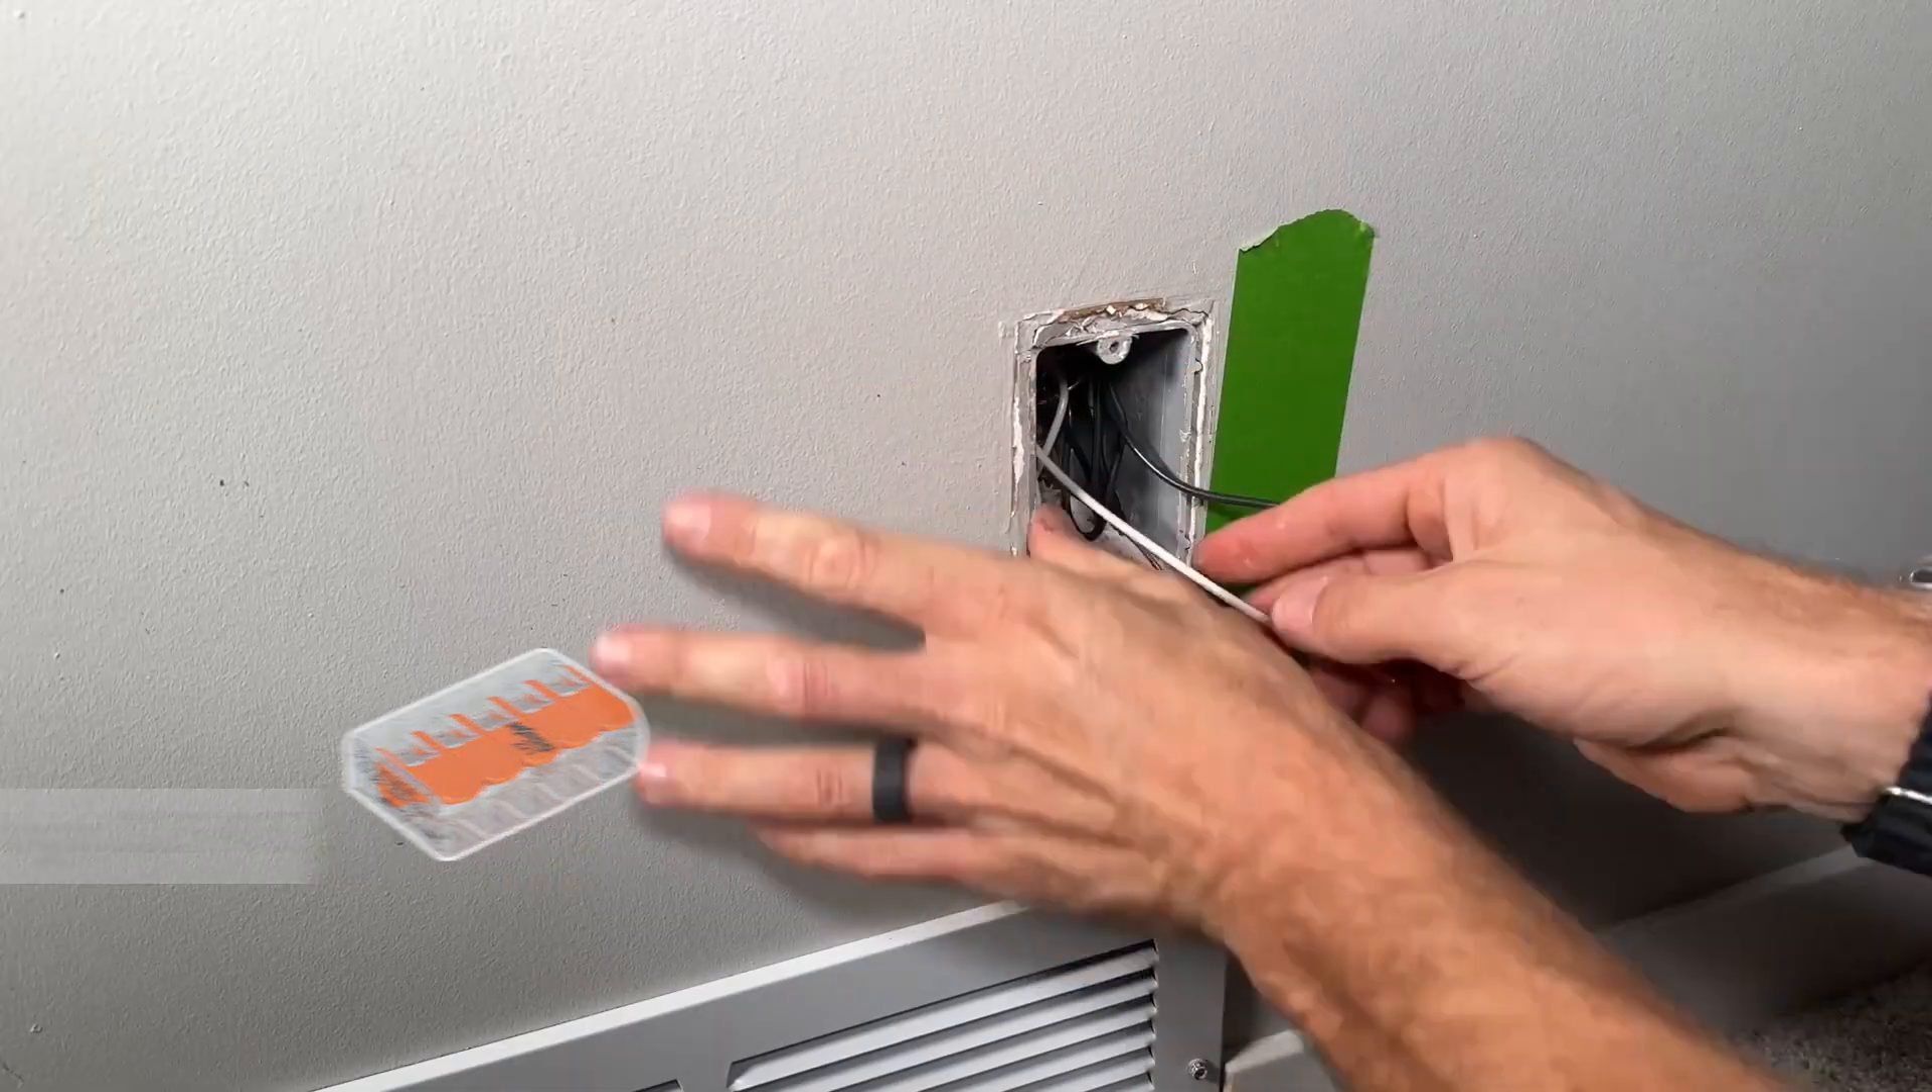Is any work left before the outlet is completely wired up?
Yes.